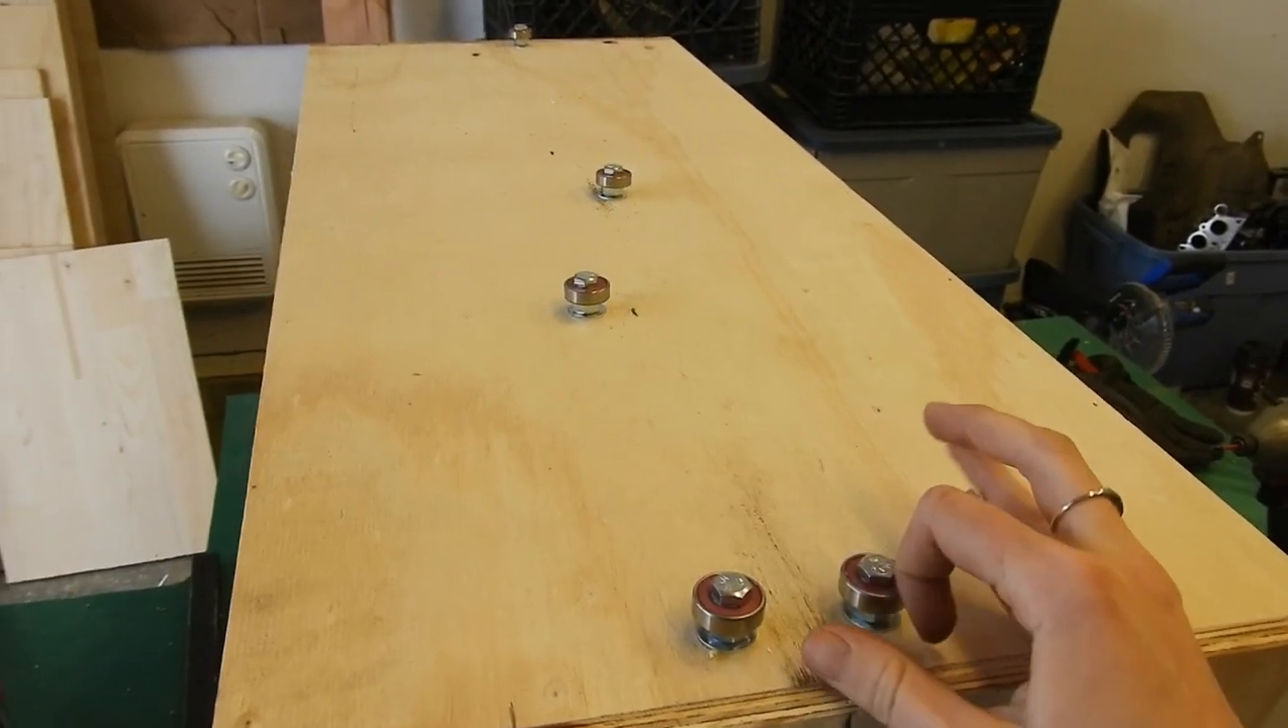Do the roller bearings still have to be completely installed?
No.